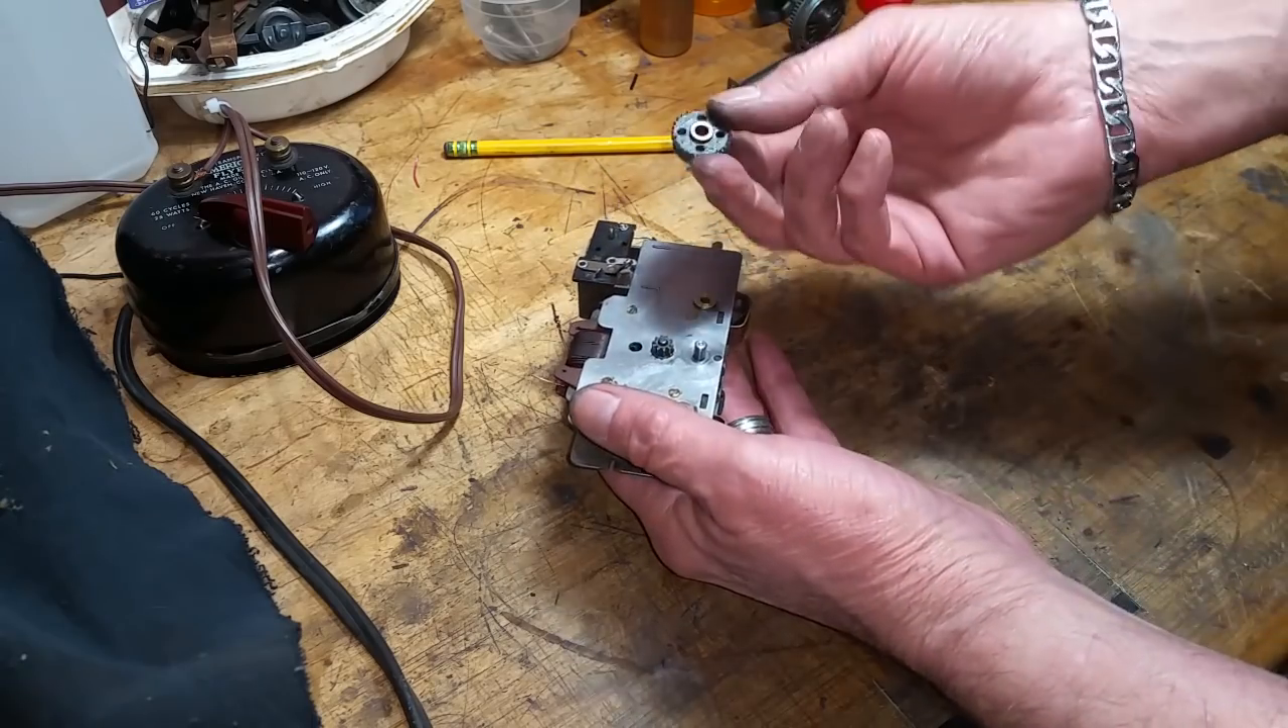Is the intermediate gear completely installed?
No.